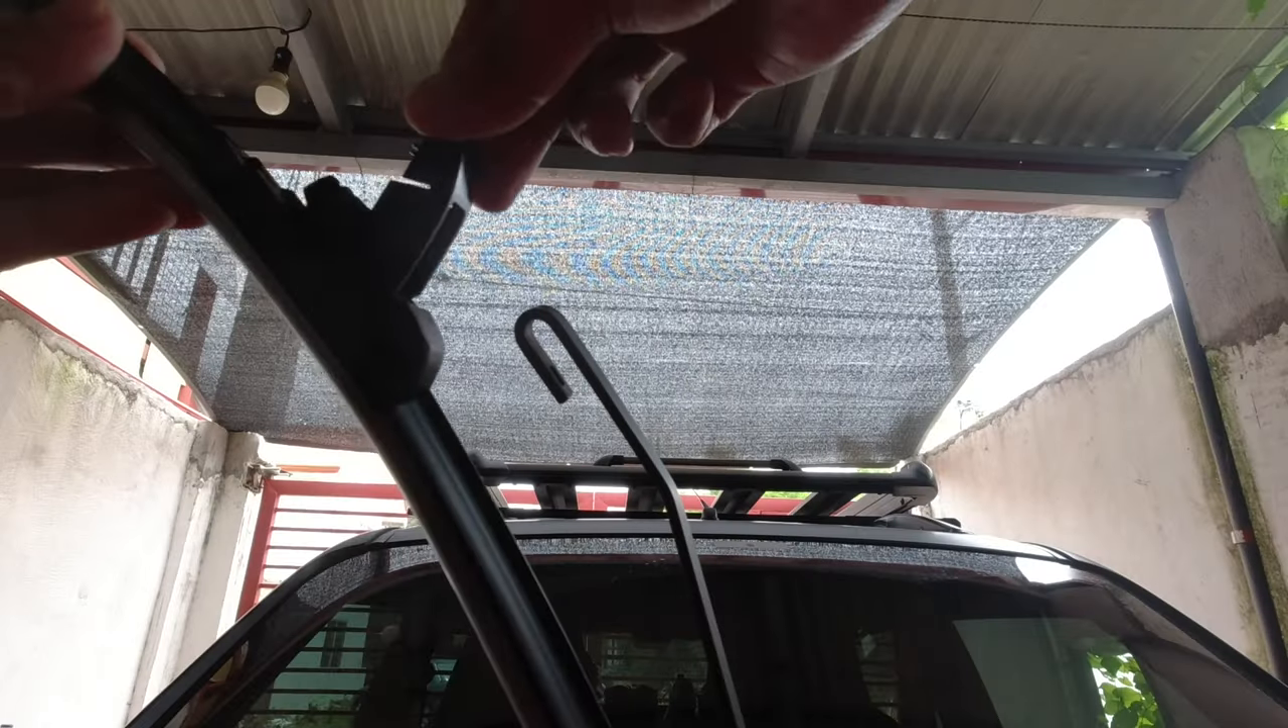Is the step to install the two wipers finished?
No.